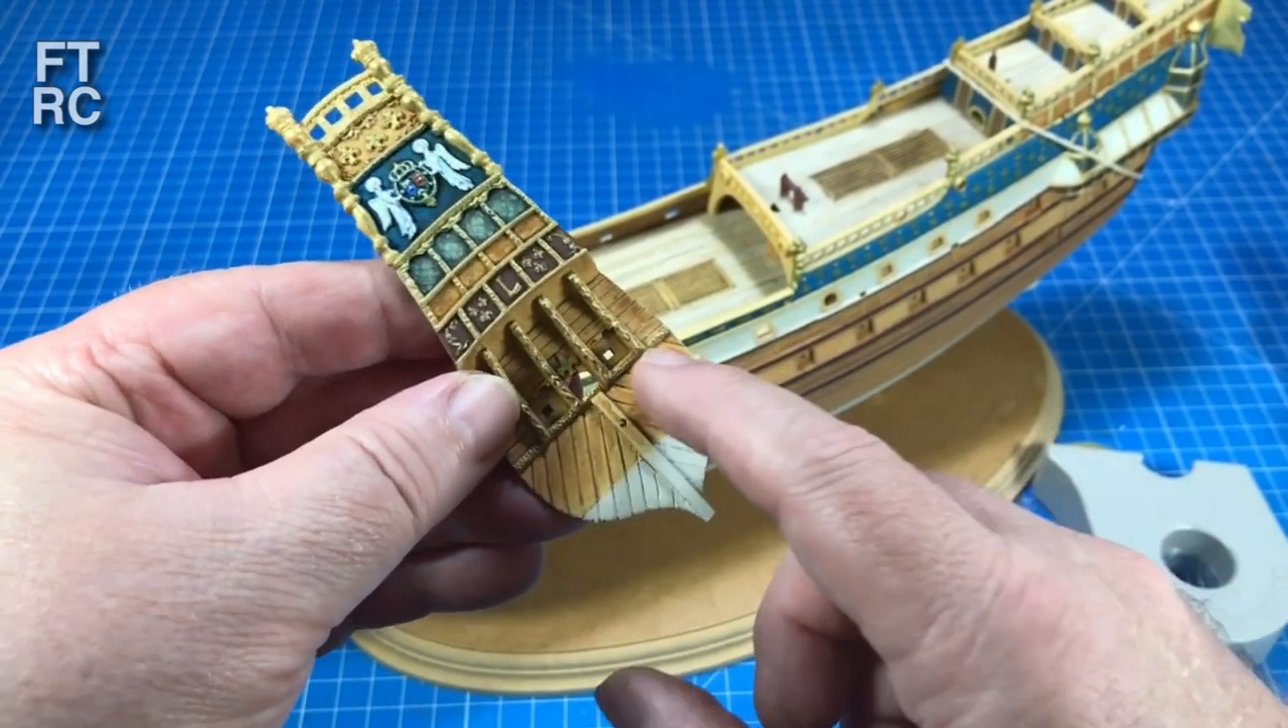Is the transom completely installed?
No.